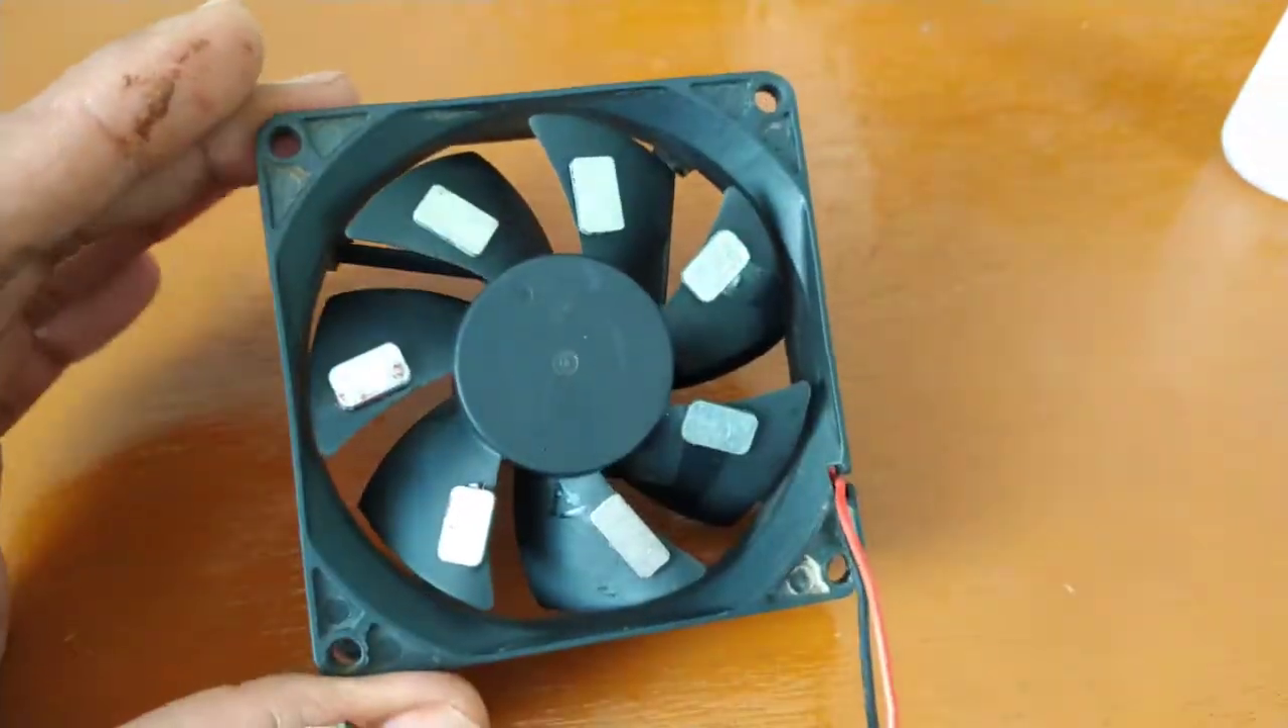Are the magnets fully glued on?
Yes.